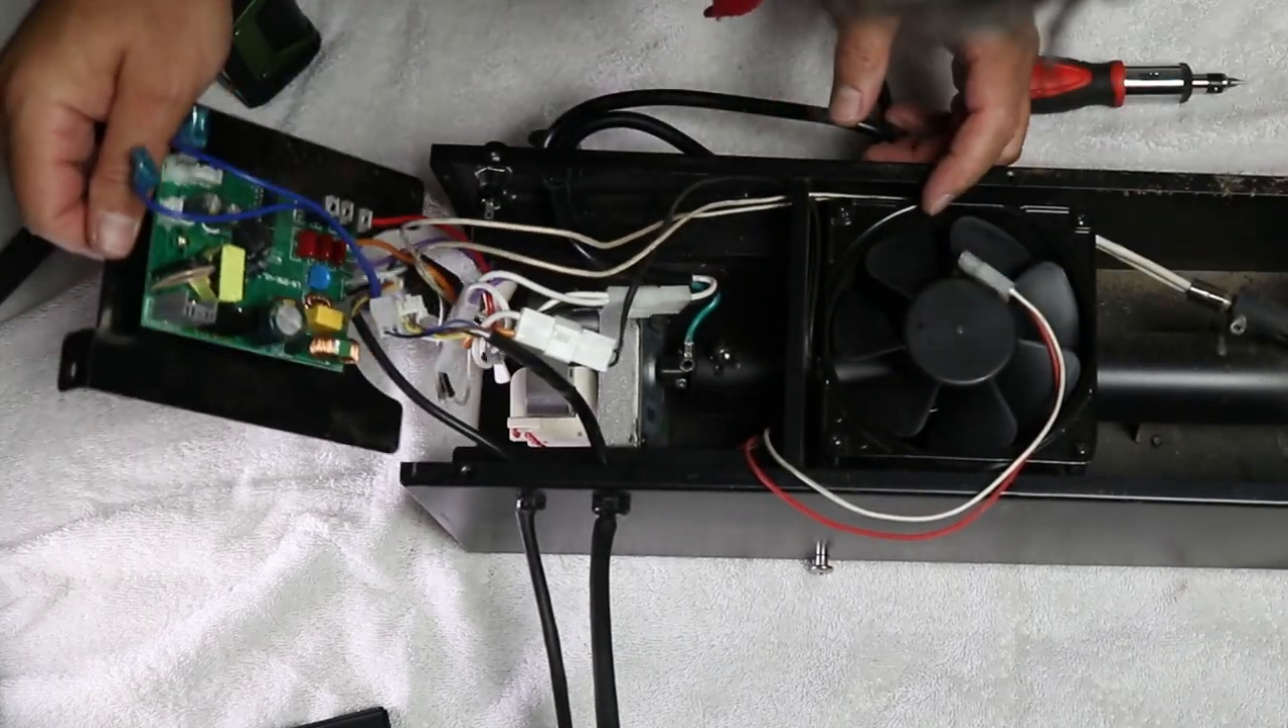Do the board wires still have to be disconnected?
Yes.